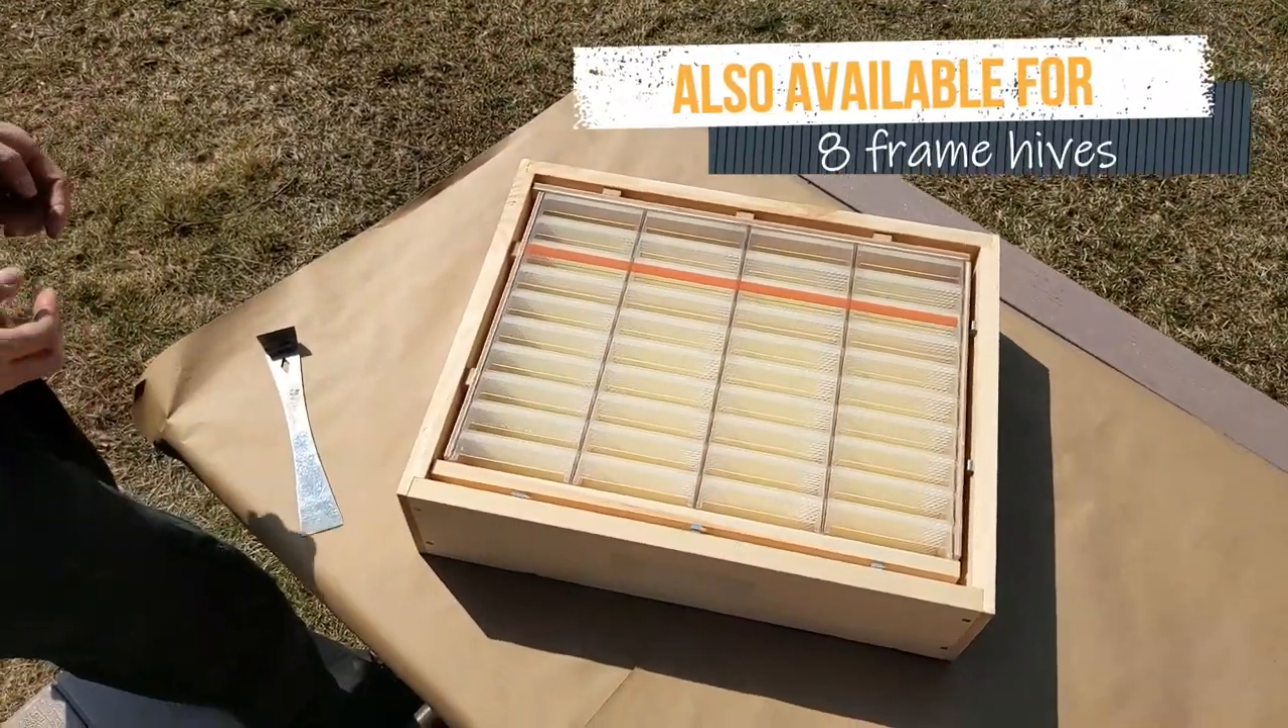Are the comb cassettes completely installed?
Yes.